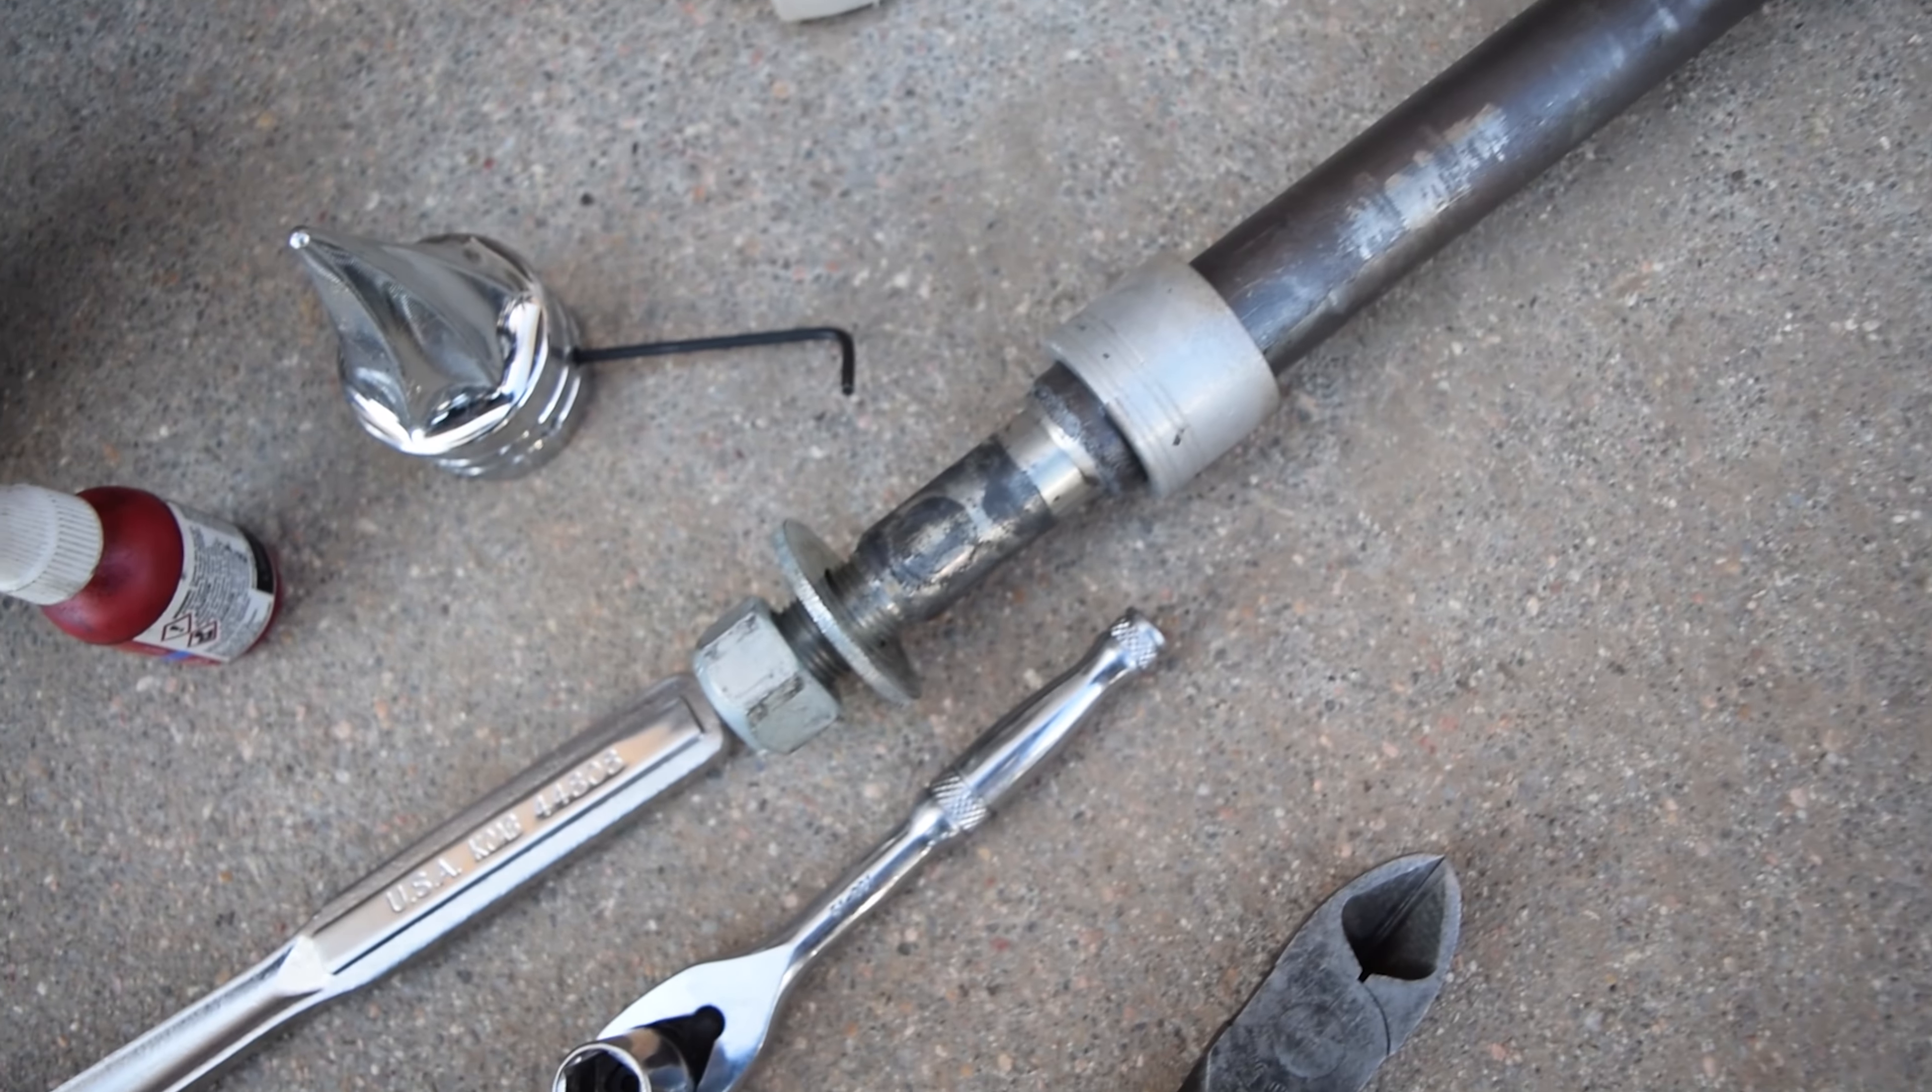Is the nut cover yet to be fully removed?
No.